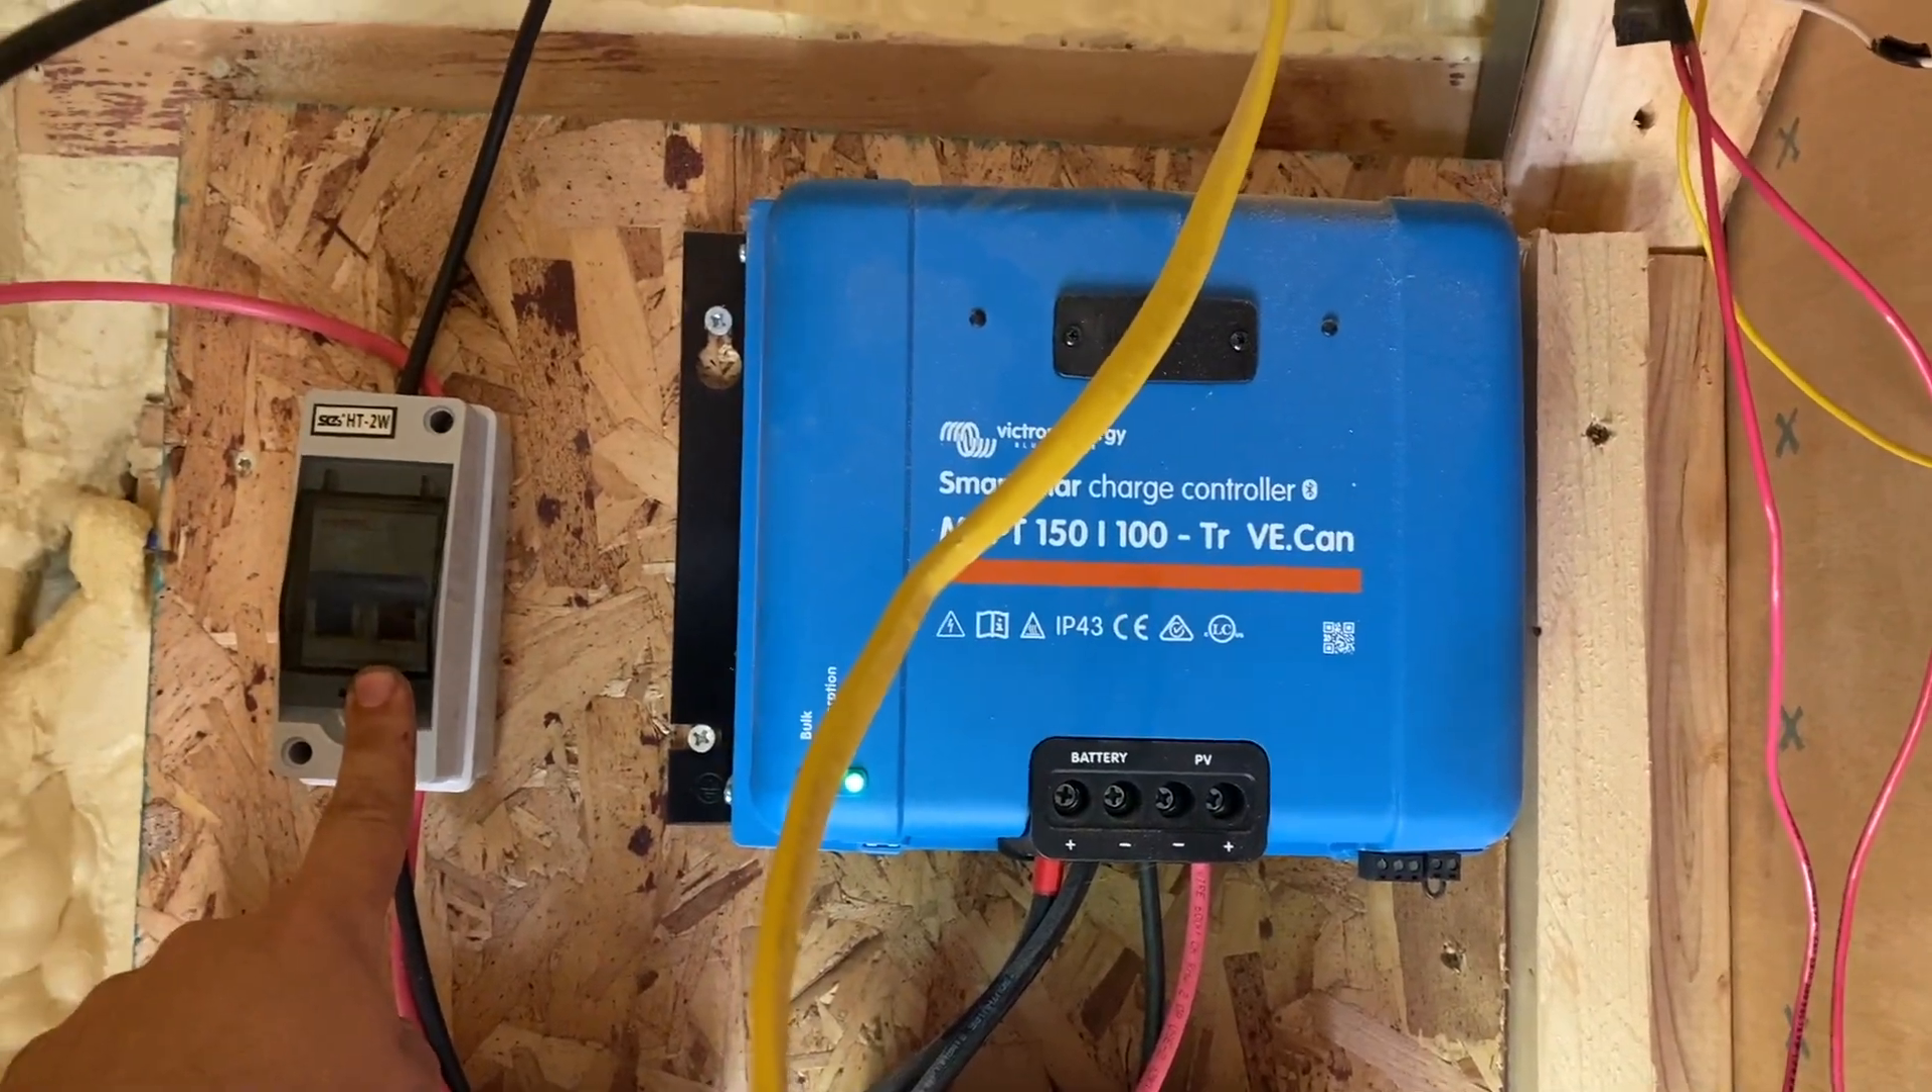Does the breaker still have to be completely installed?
No.